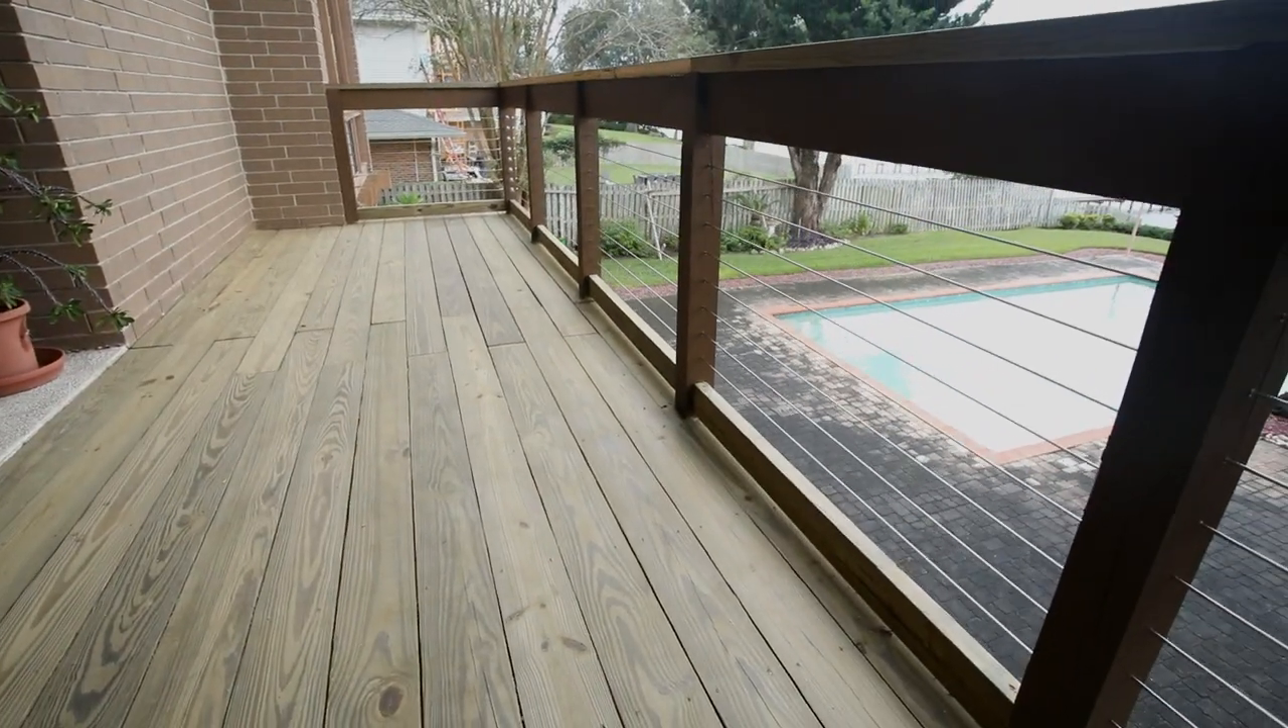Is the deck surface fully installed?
Yes.